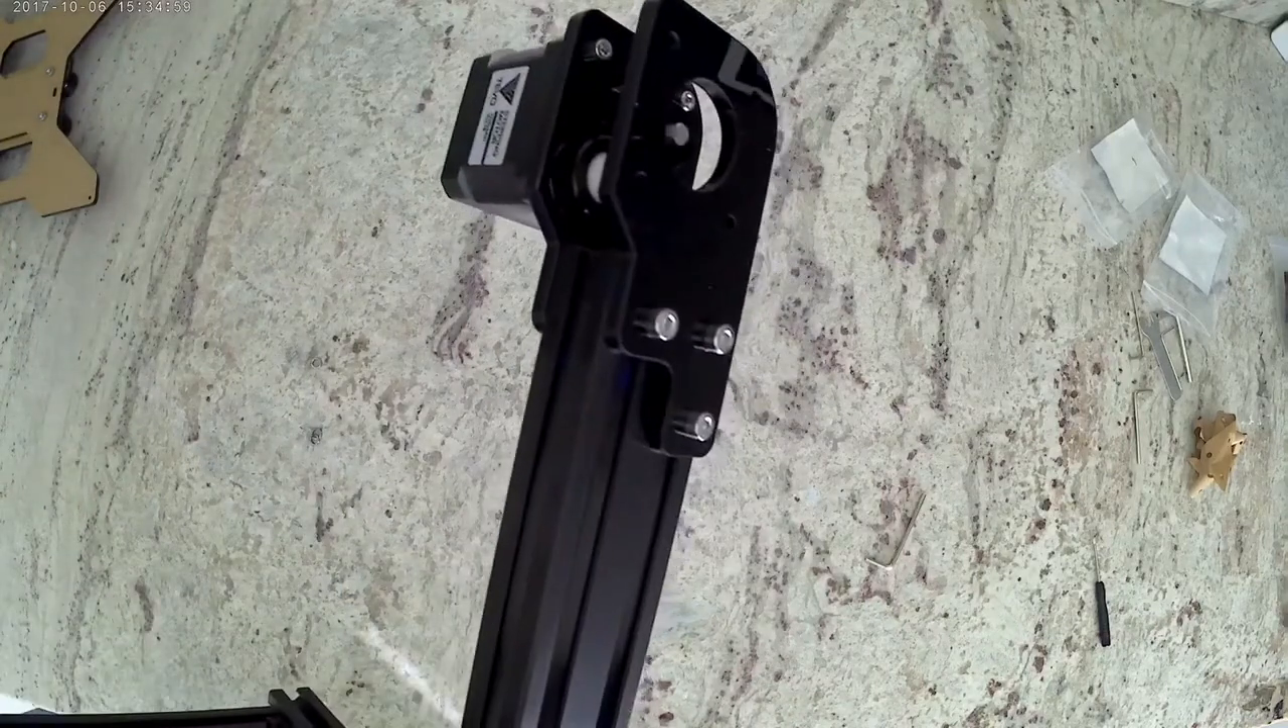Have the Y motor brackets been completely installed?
Yes.